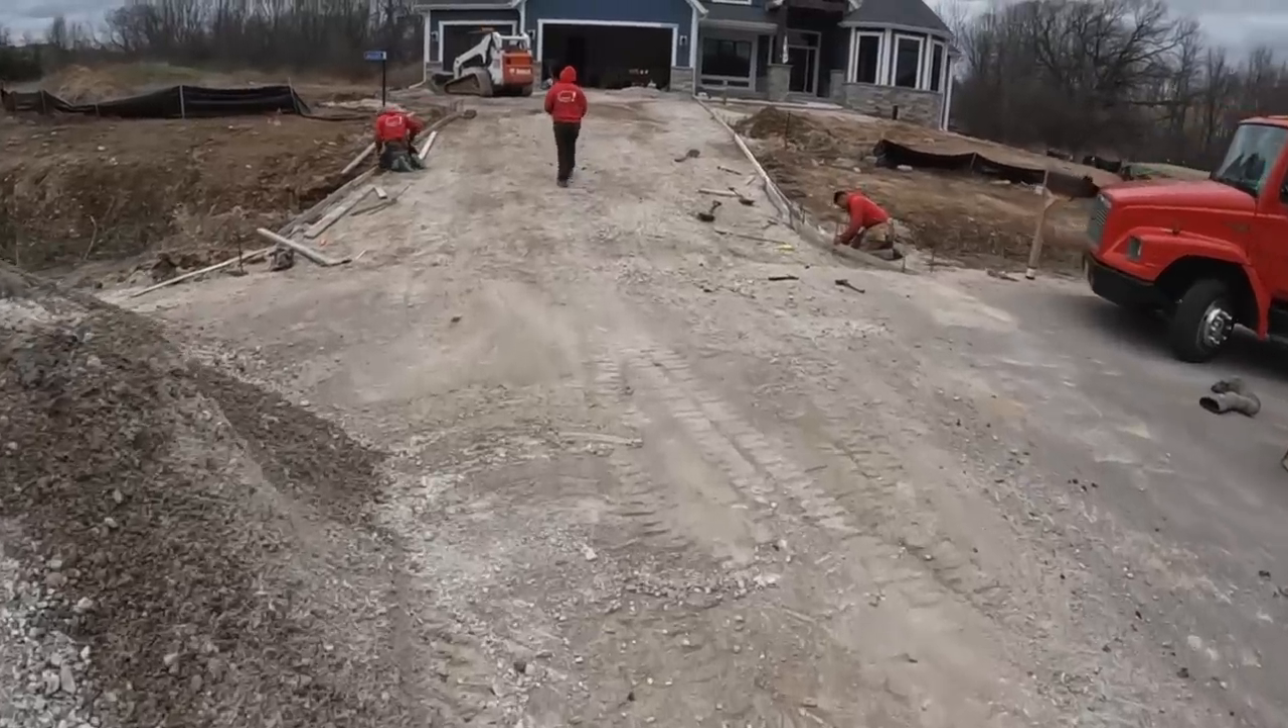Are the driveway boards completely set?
No.